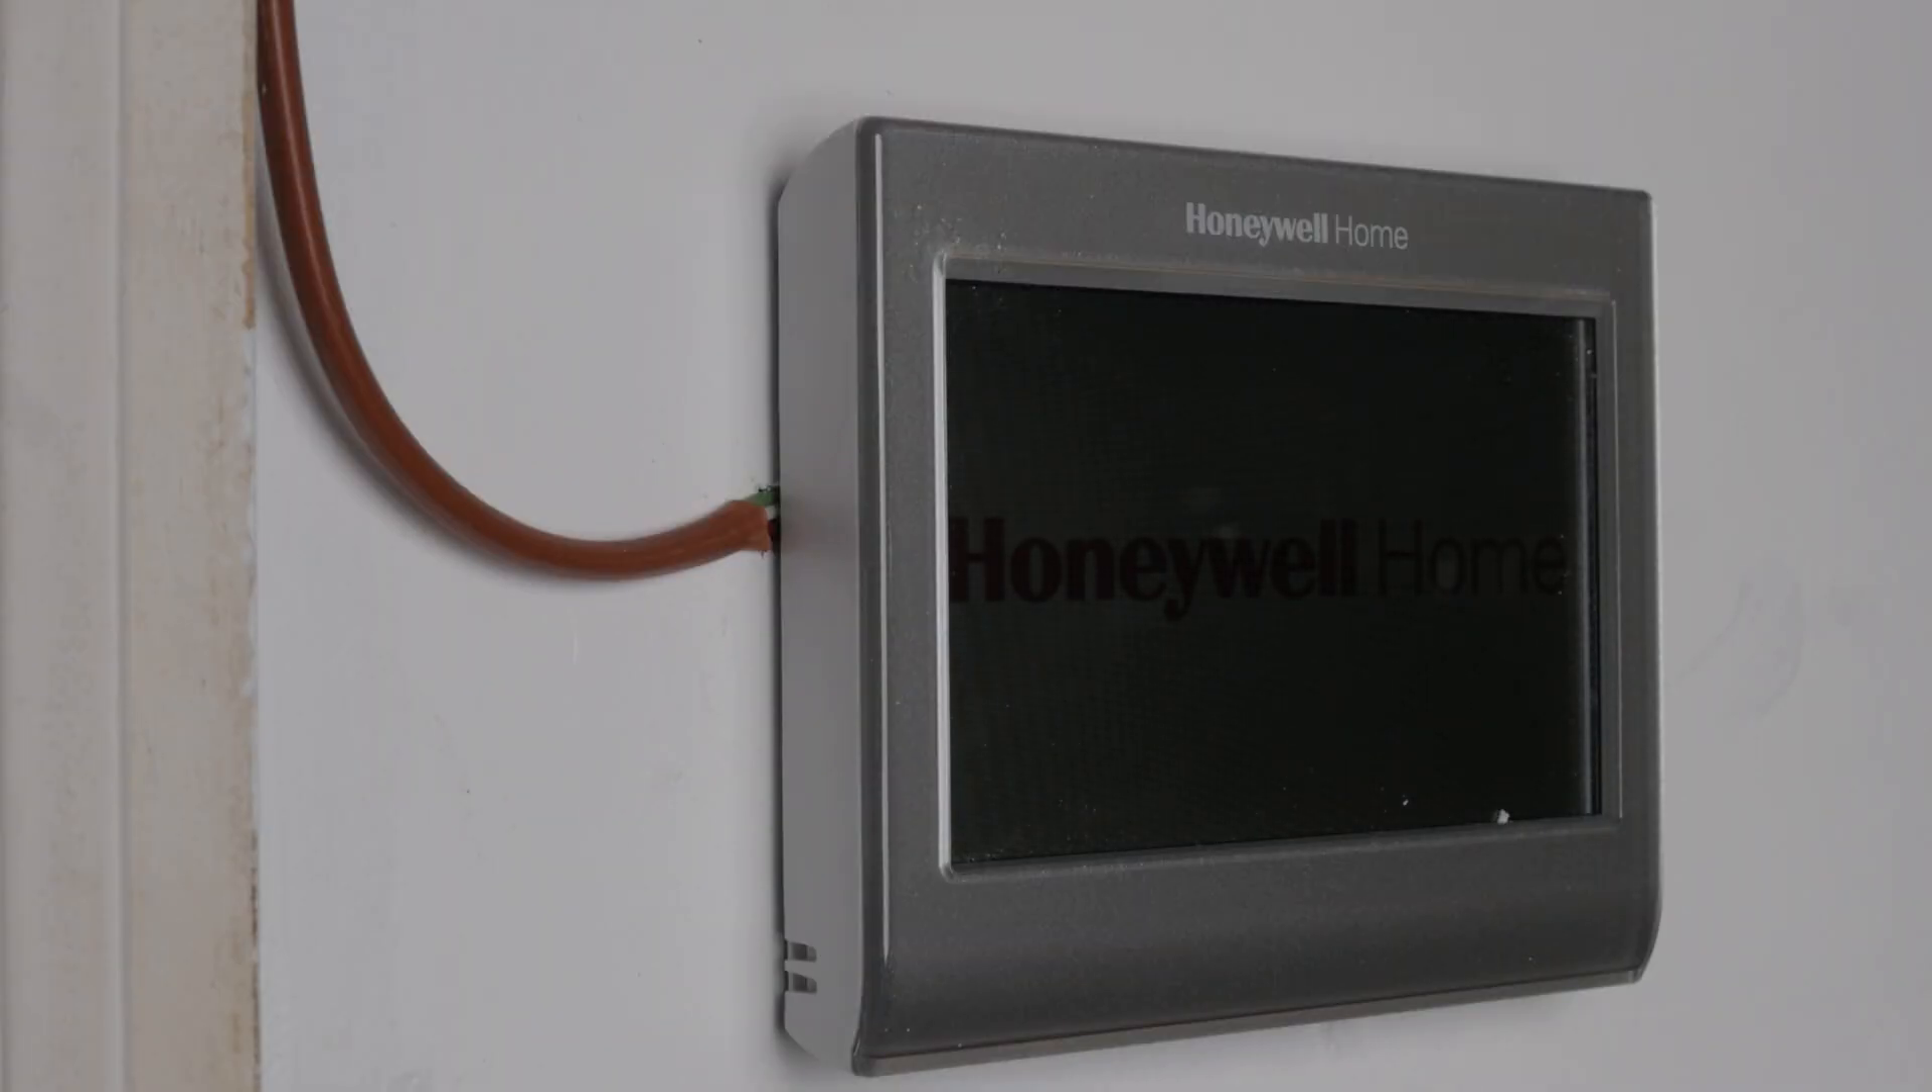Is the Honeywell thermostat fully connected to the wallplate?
Yes.